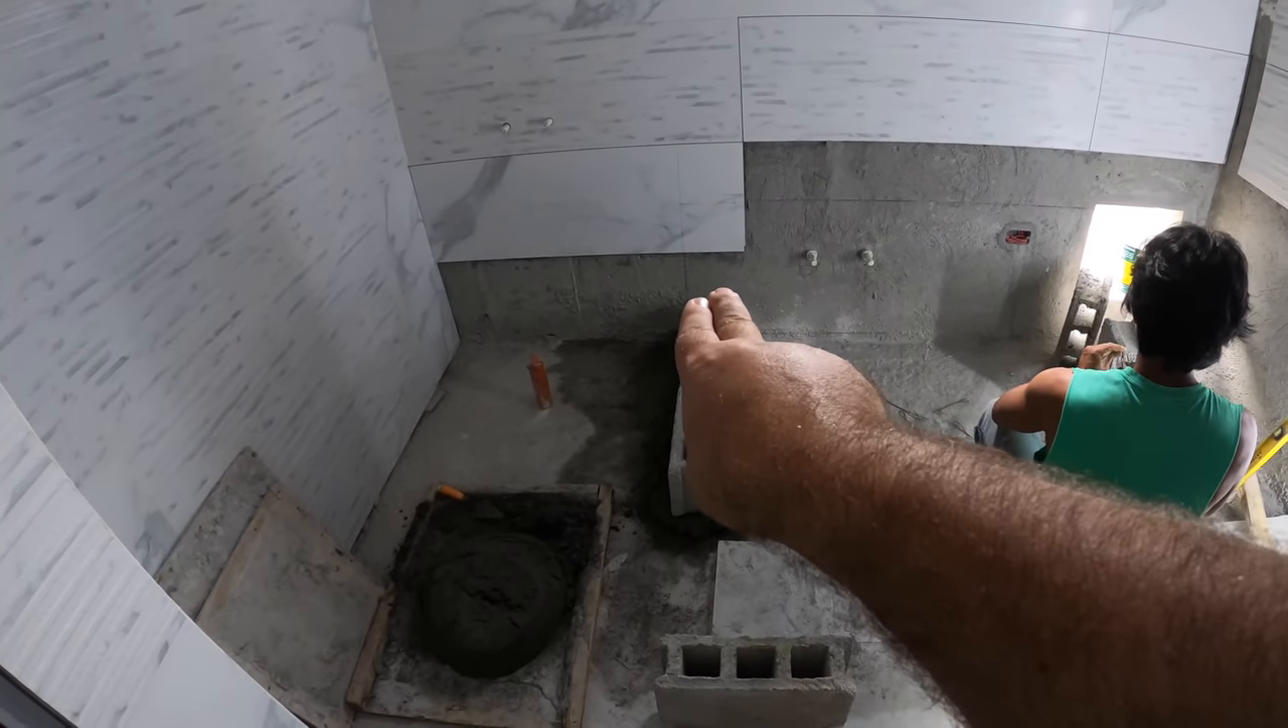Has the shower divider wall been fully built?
No.